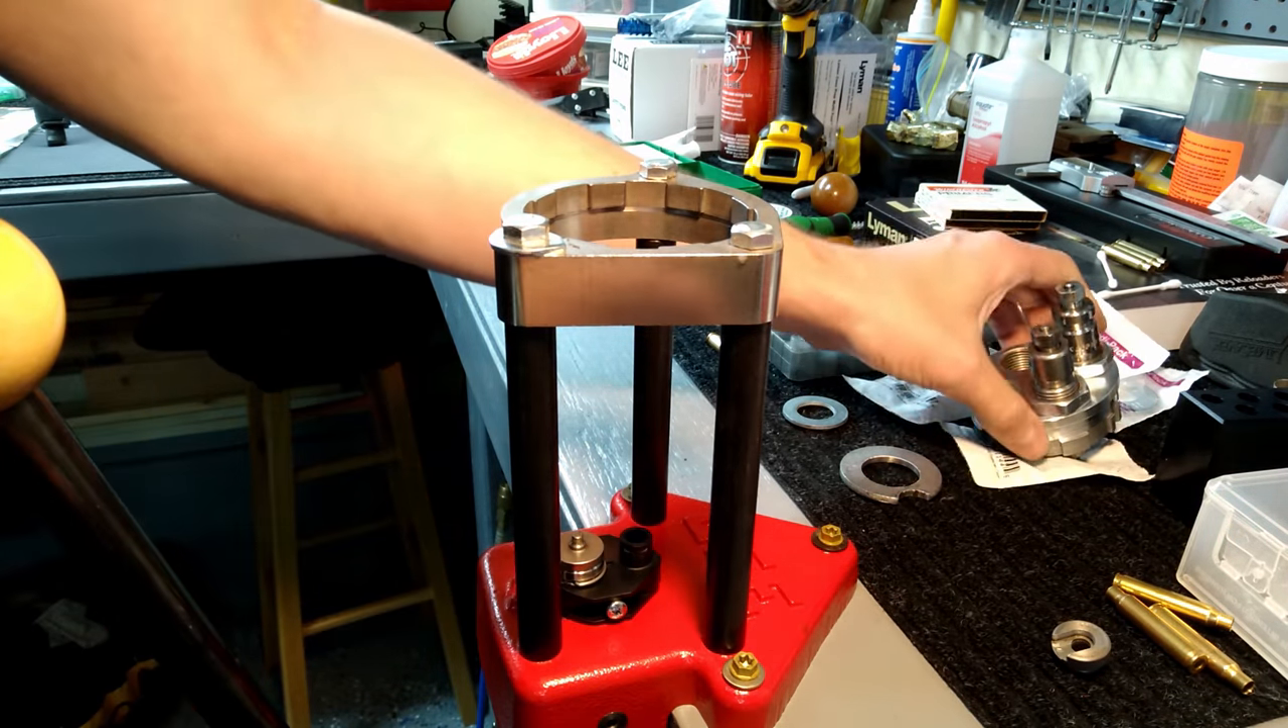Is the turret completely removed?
Yes.